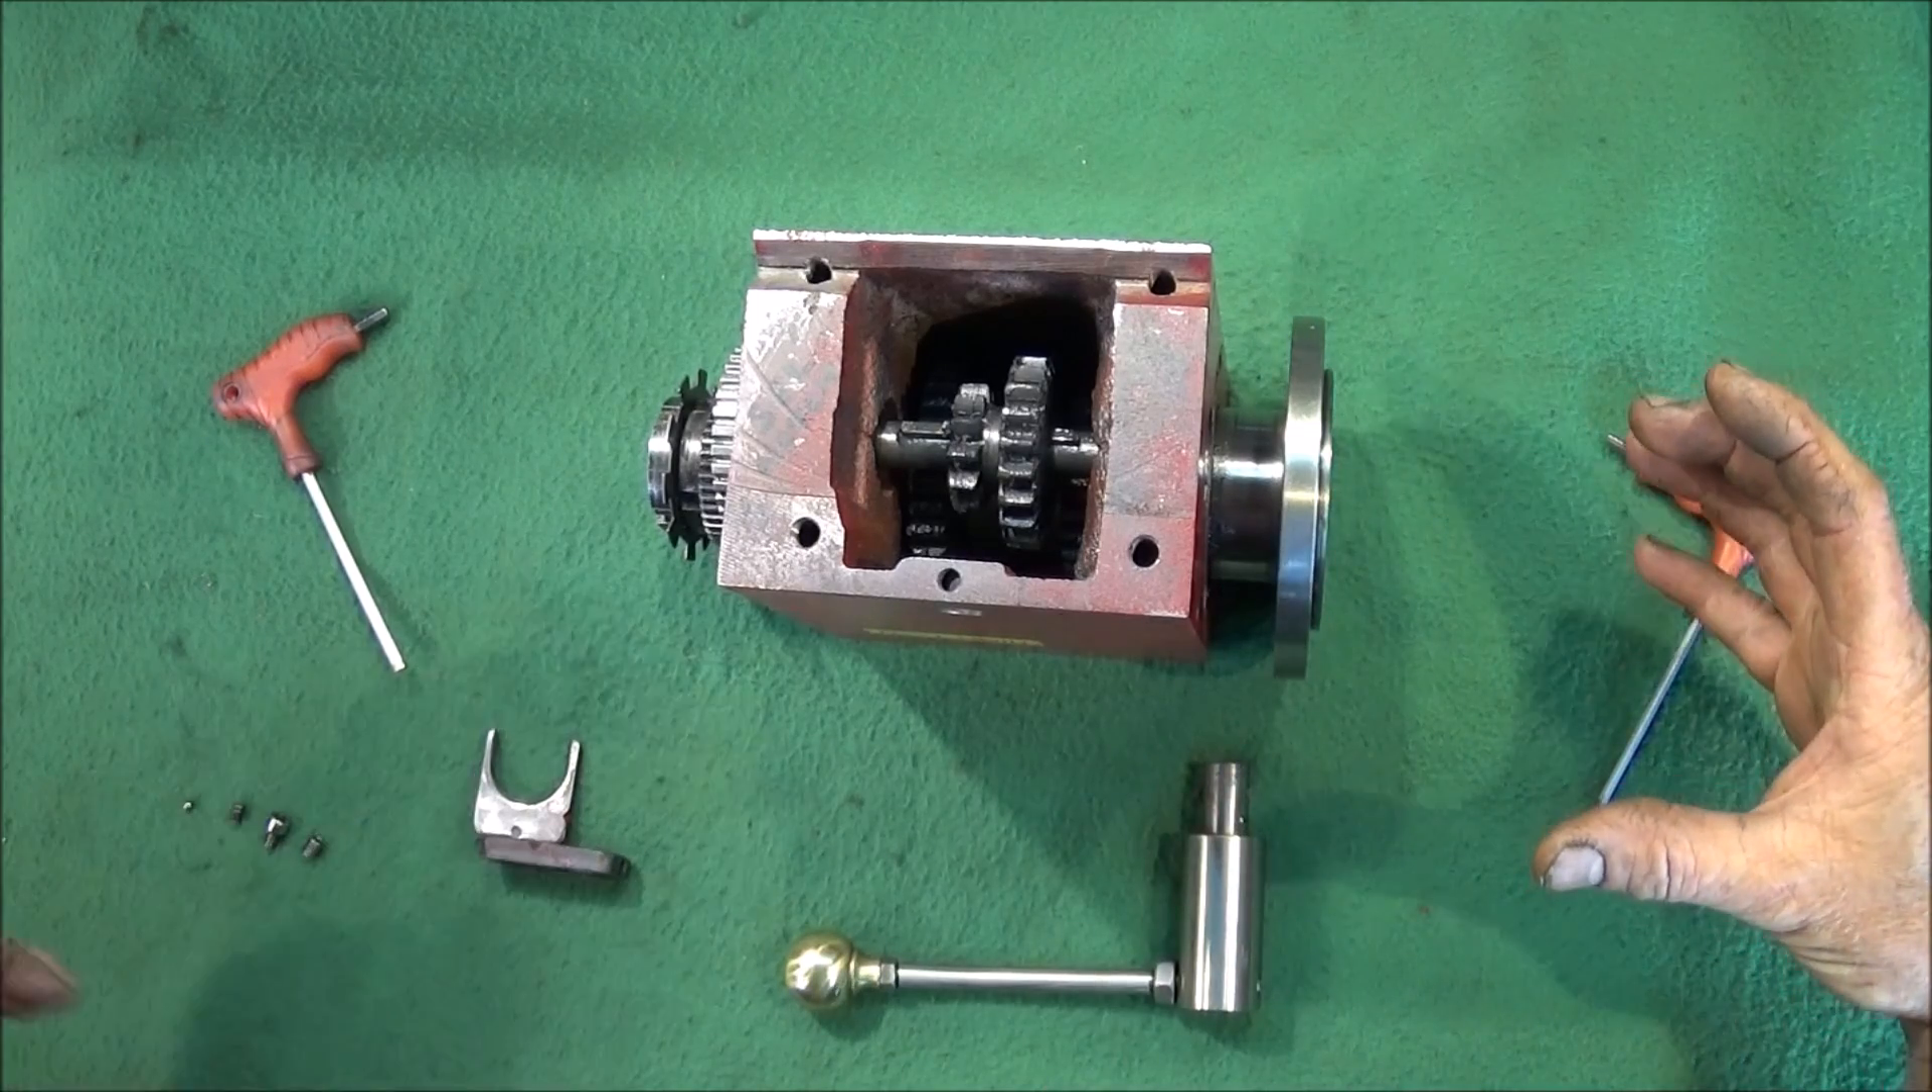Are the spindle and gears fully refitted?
Yes.